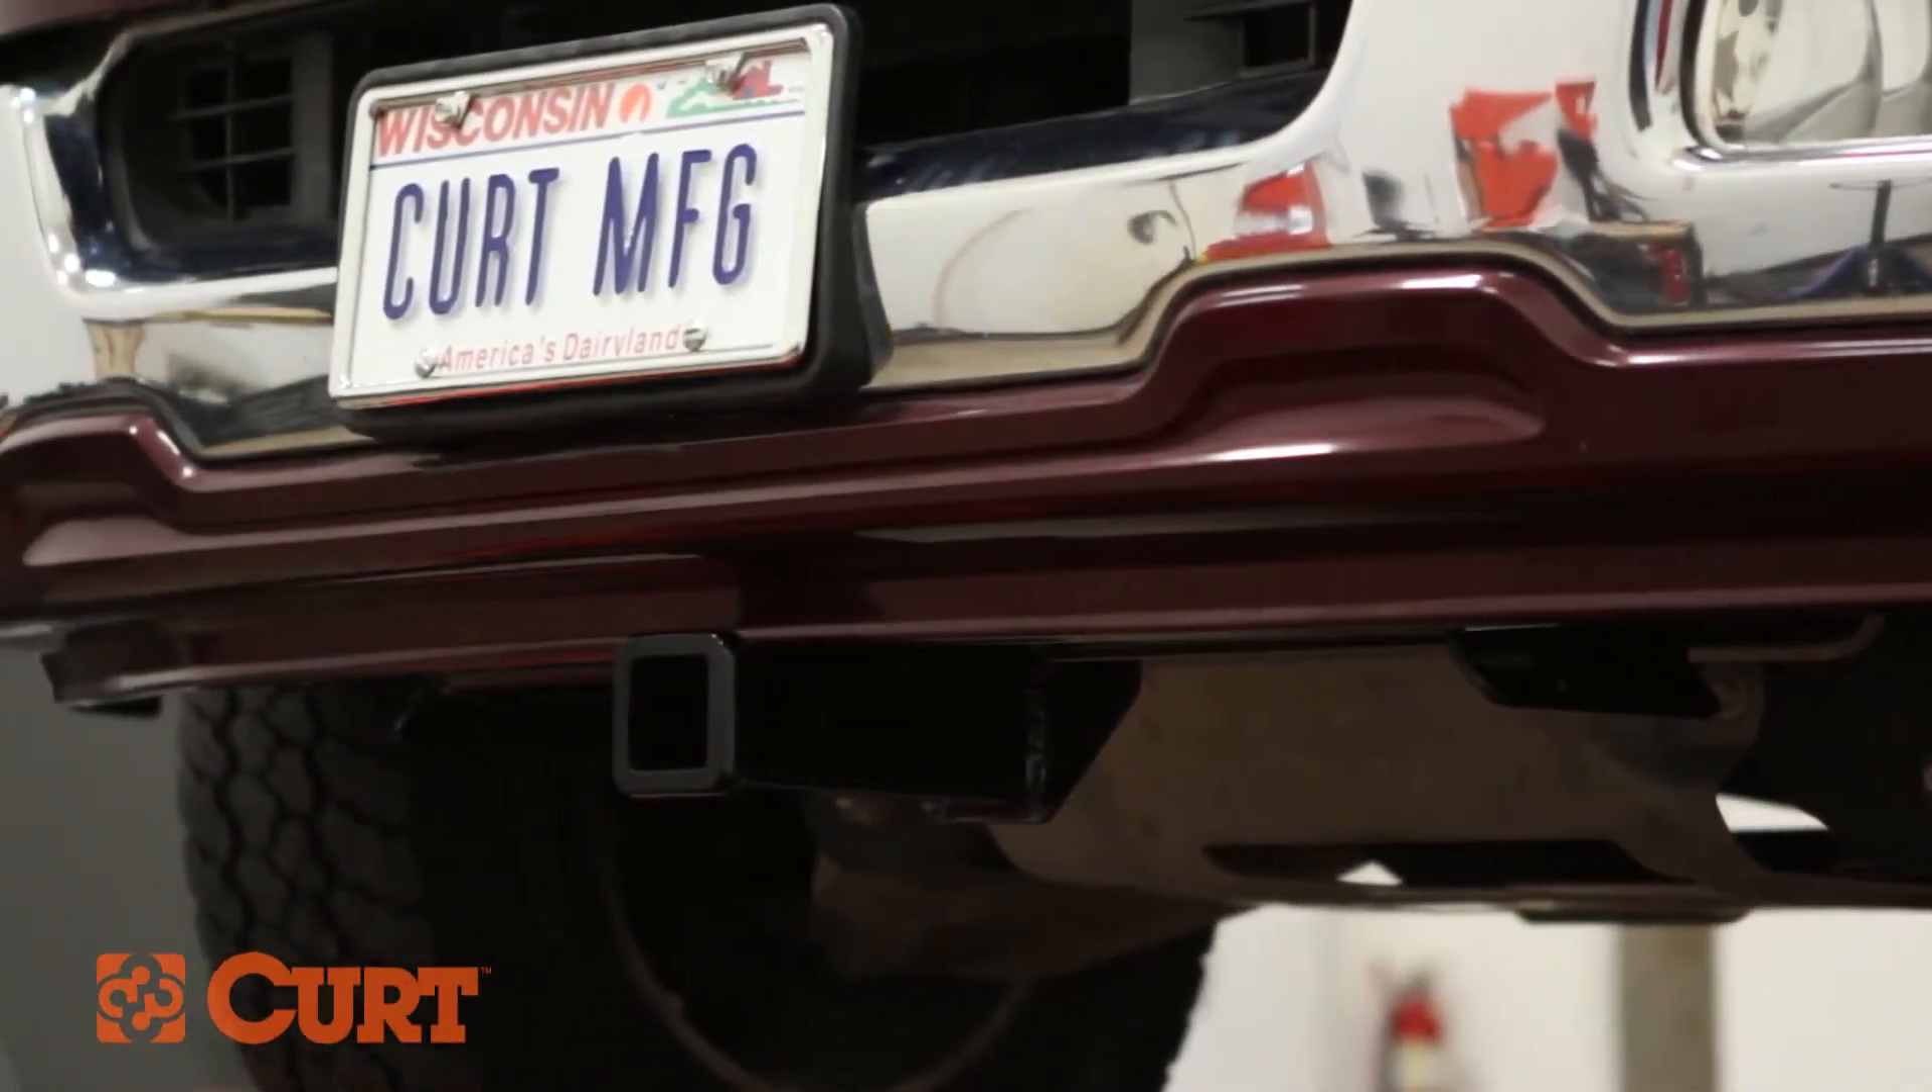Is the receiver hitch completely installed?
Yes.